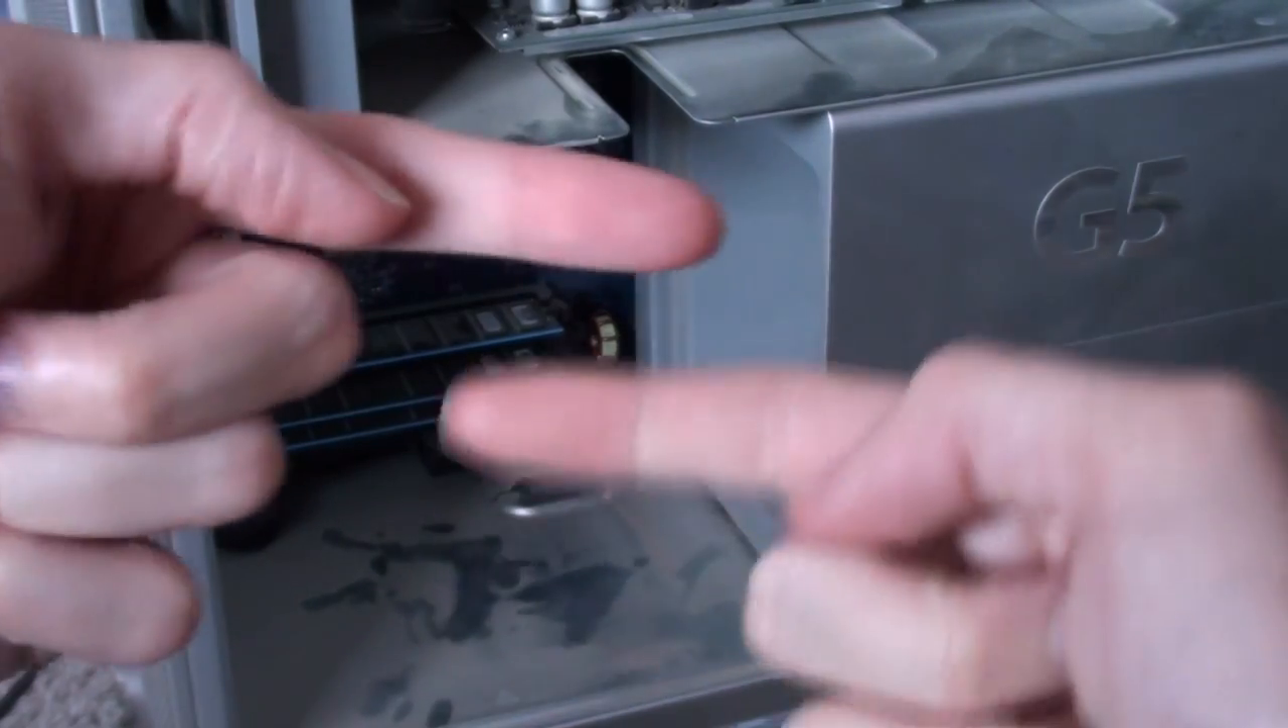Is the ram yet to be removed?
Yes.